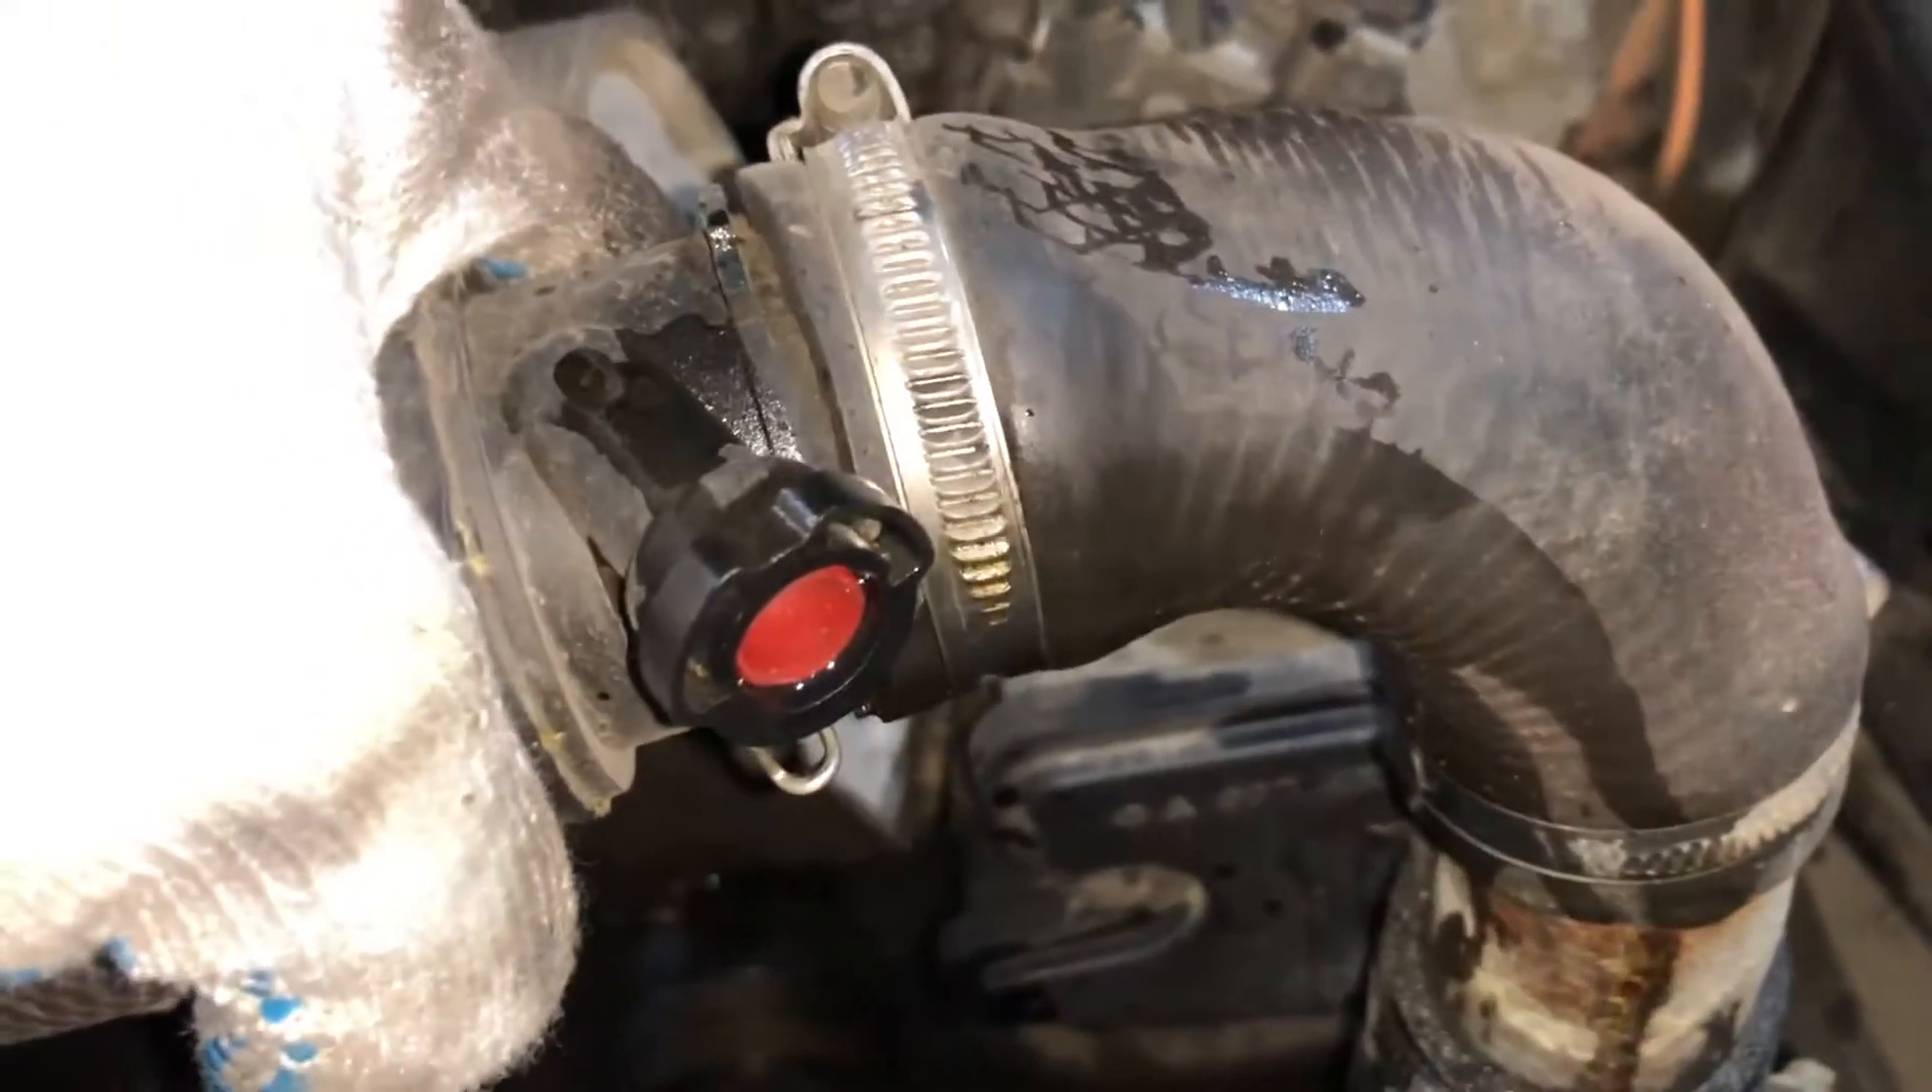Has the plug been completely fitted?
Yes.